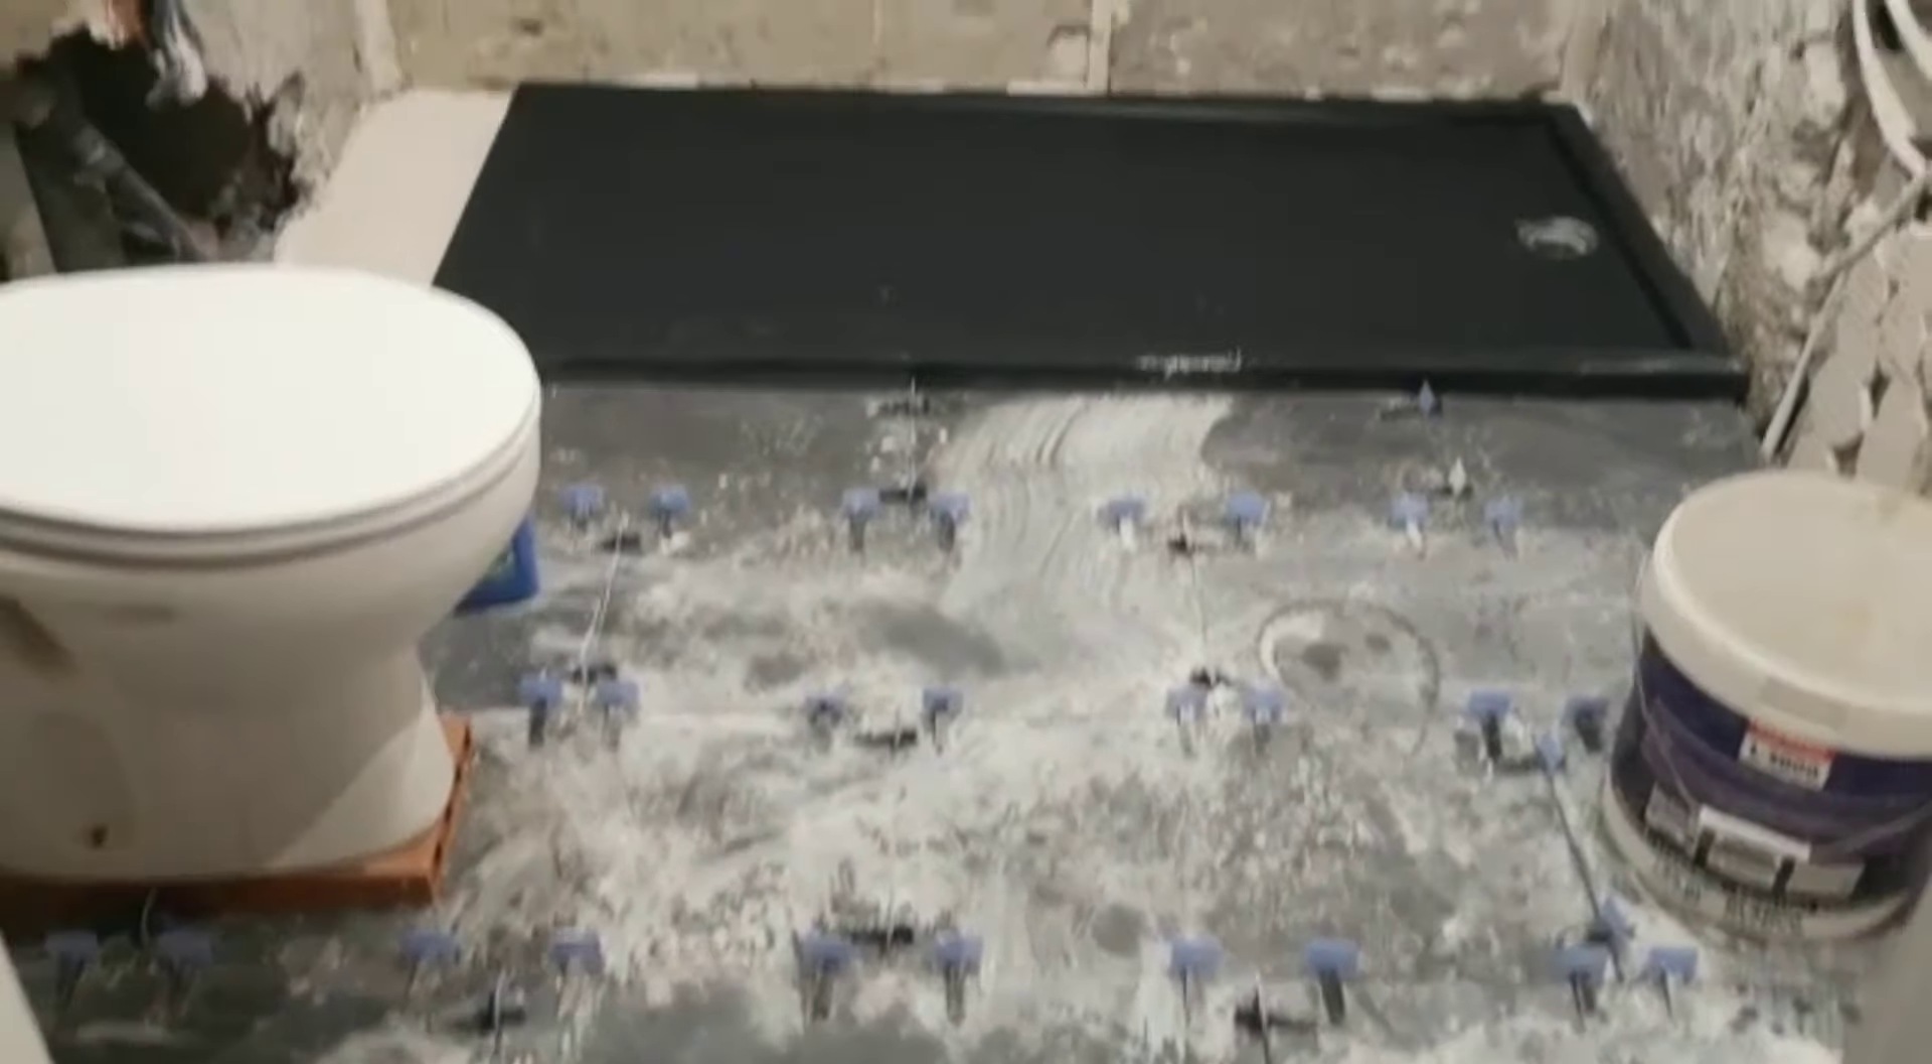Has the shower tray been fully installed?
Yes.